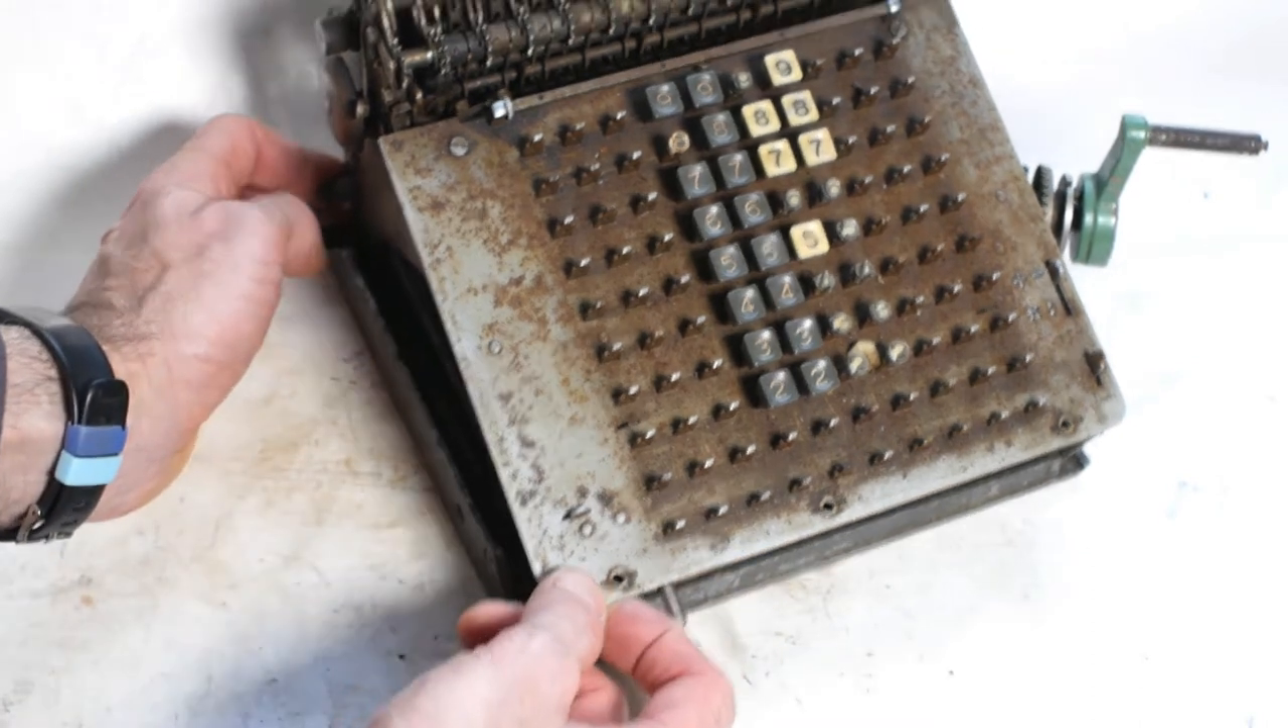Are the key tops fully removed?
No.